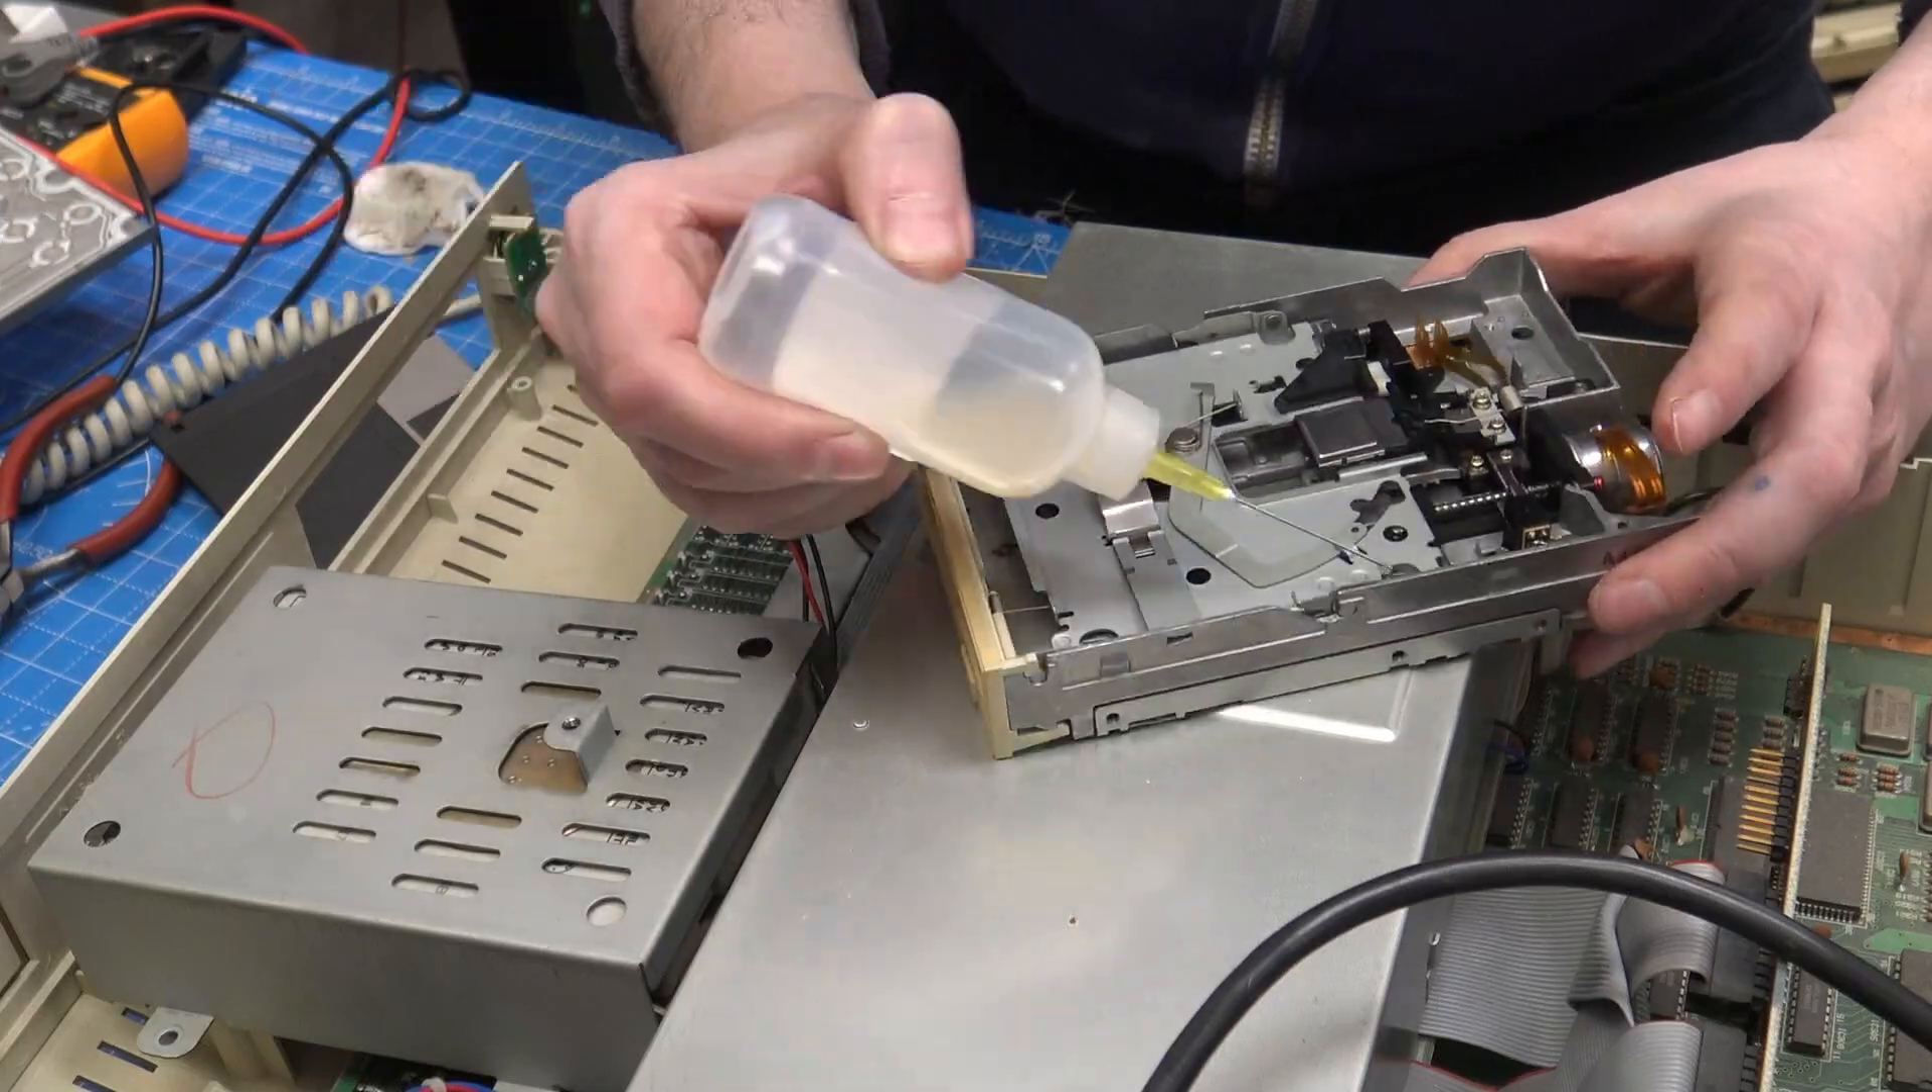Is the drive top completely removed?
Yes.